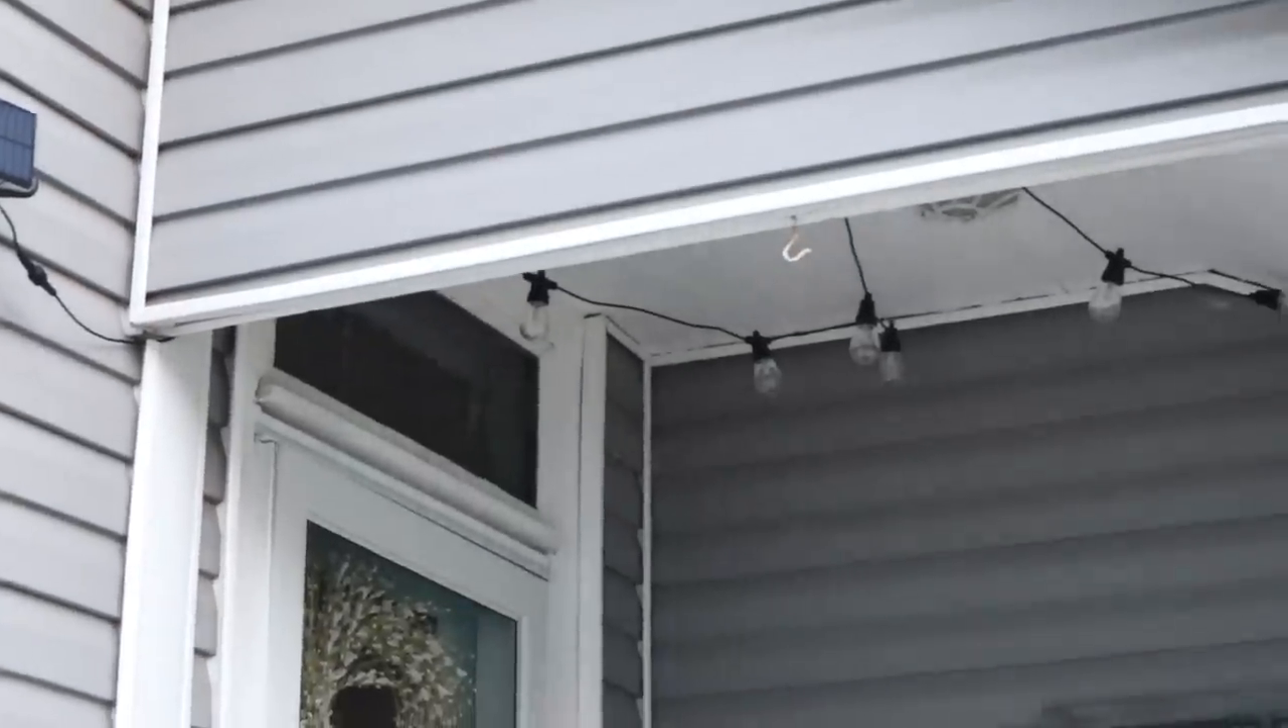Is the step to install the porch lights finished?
Yes.